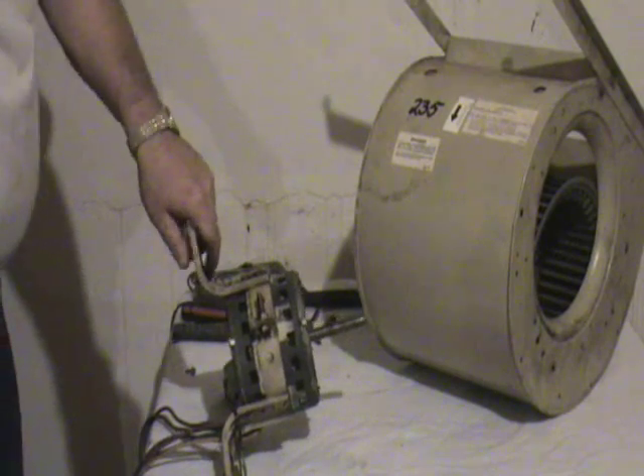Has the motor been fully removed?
Yes.